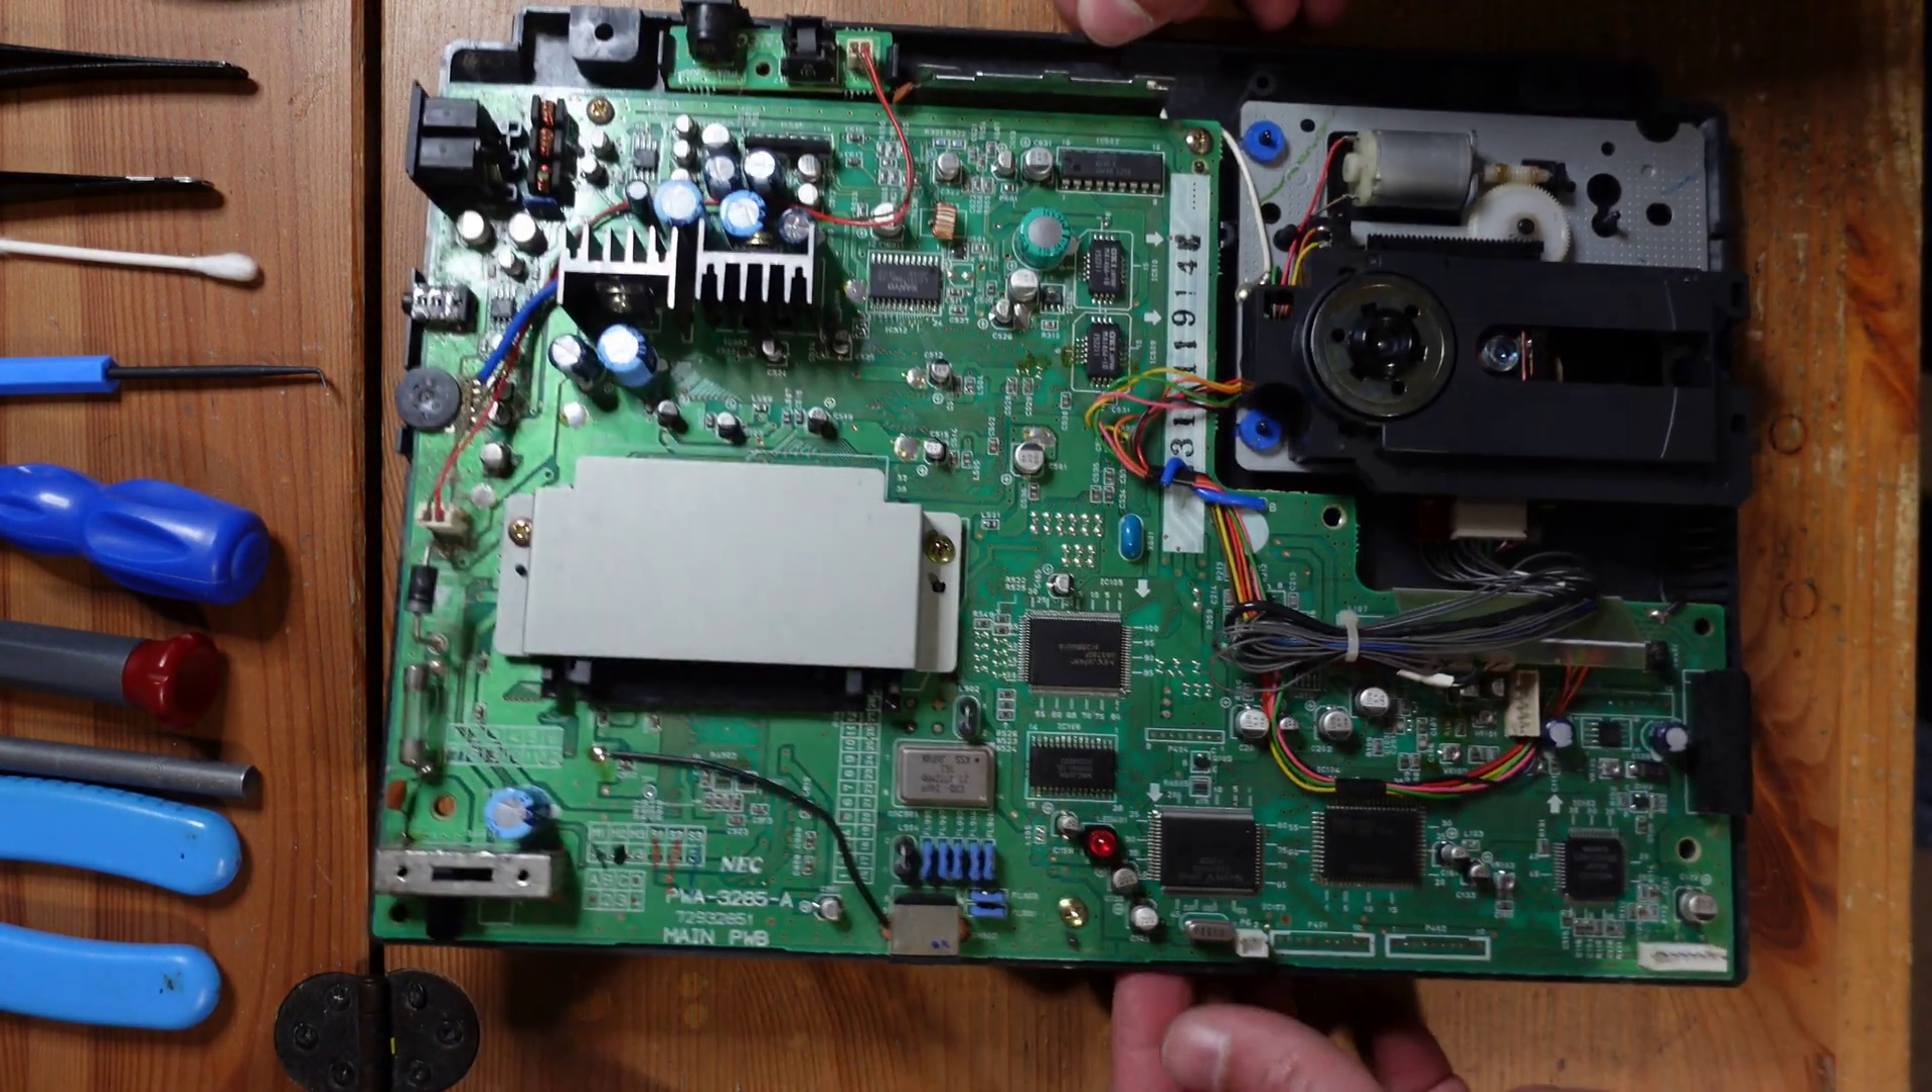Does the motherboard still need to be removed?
Yes.